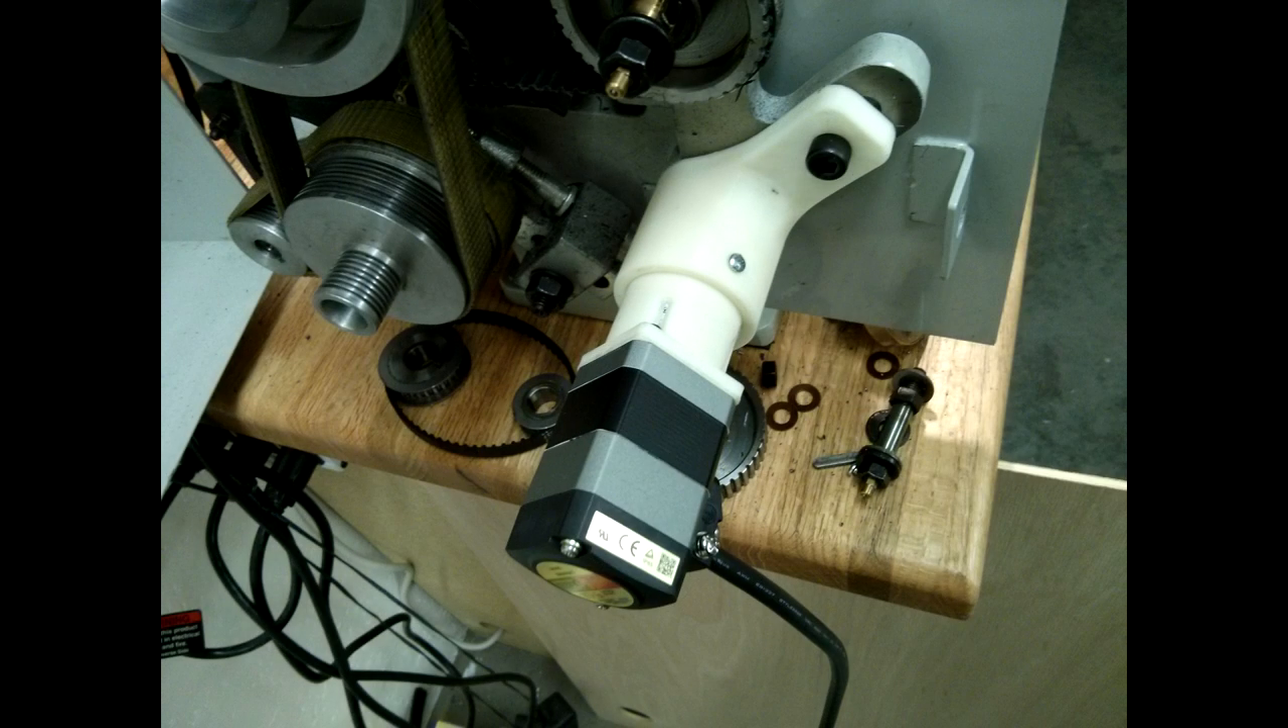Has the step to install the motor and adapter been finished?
Yes.